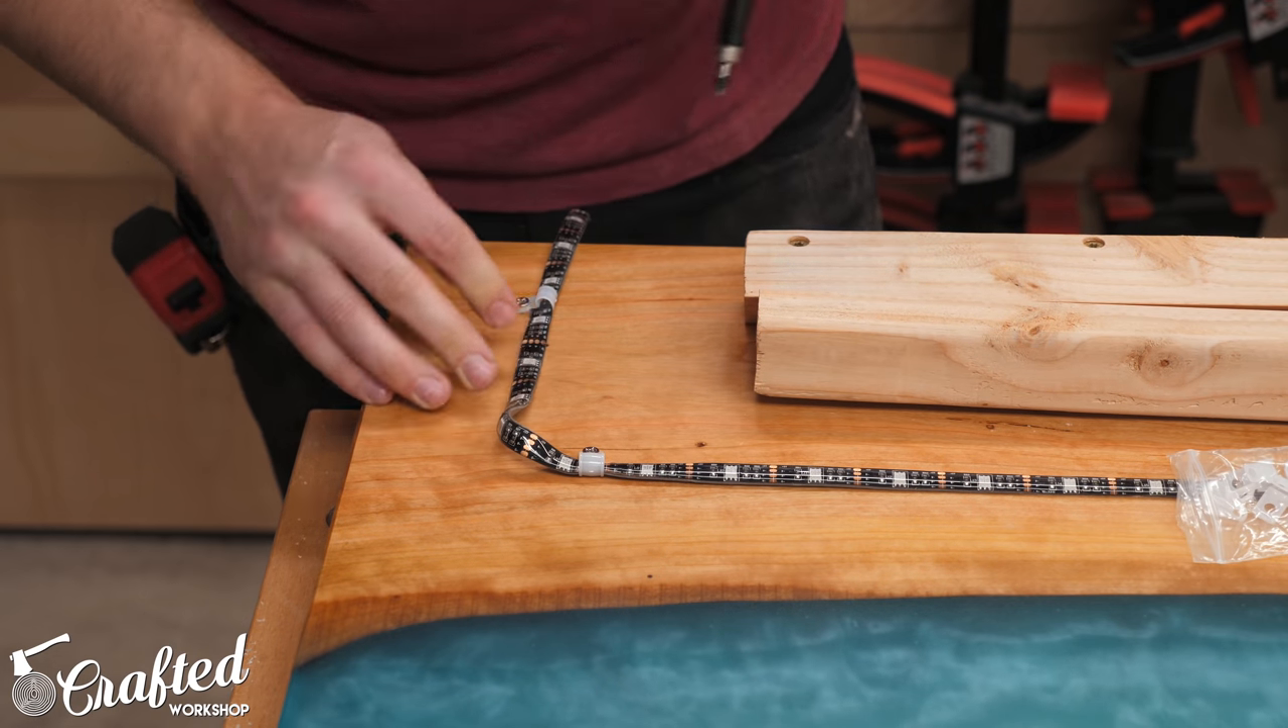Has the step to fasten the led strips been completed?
No.